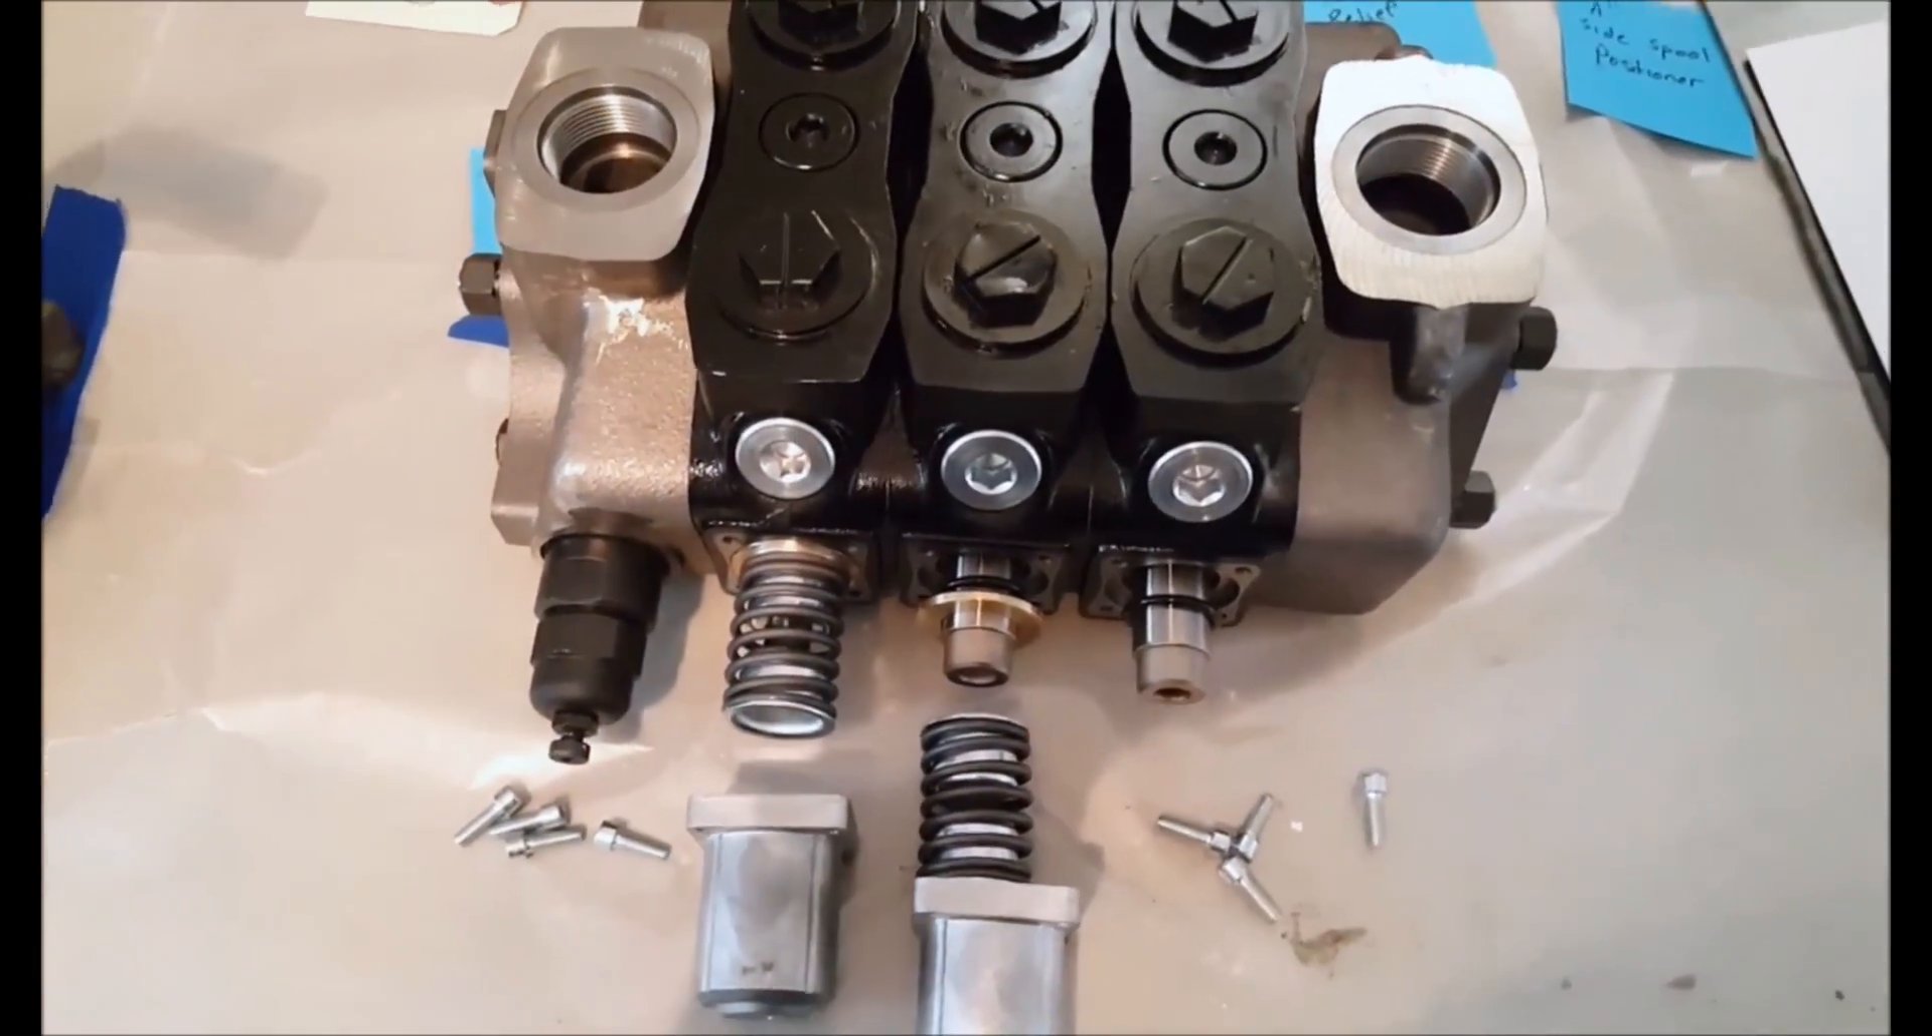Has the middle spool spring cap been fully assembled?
No.